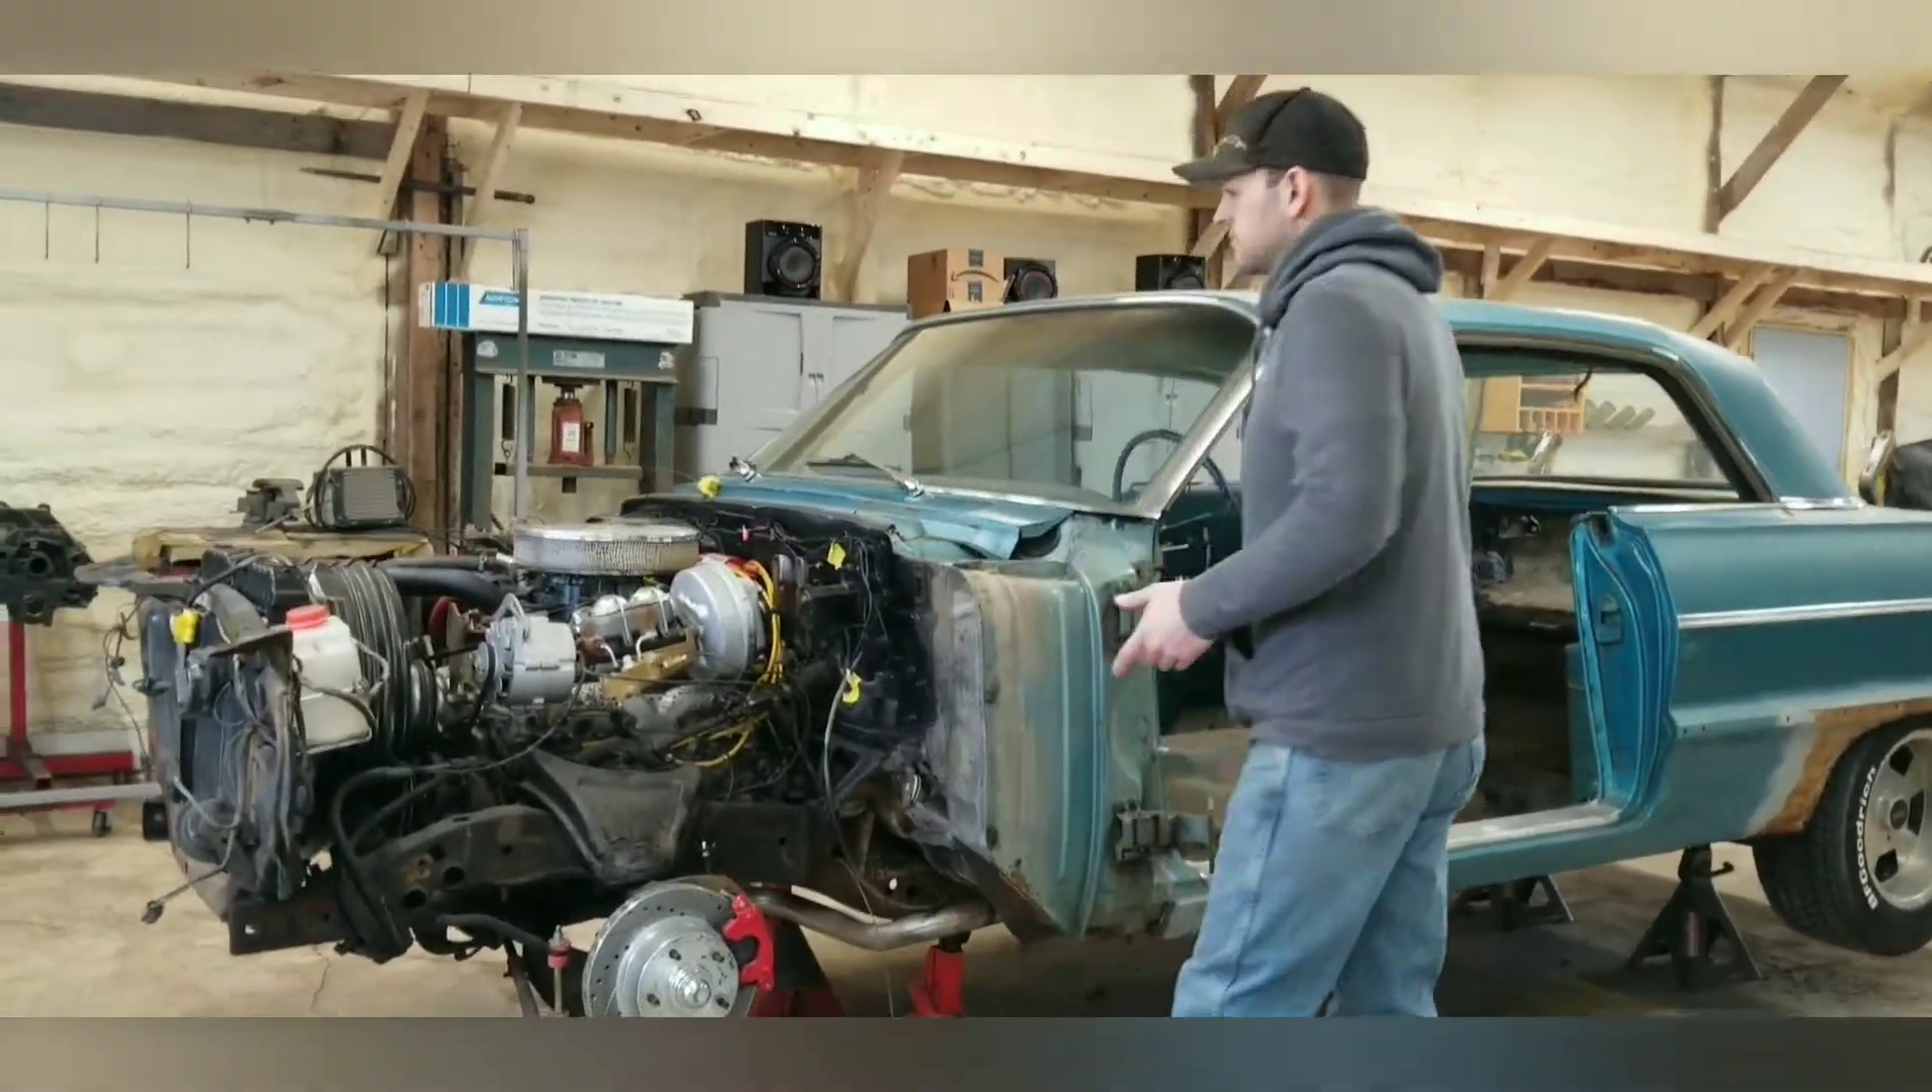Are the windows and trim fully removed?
No.